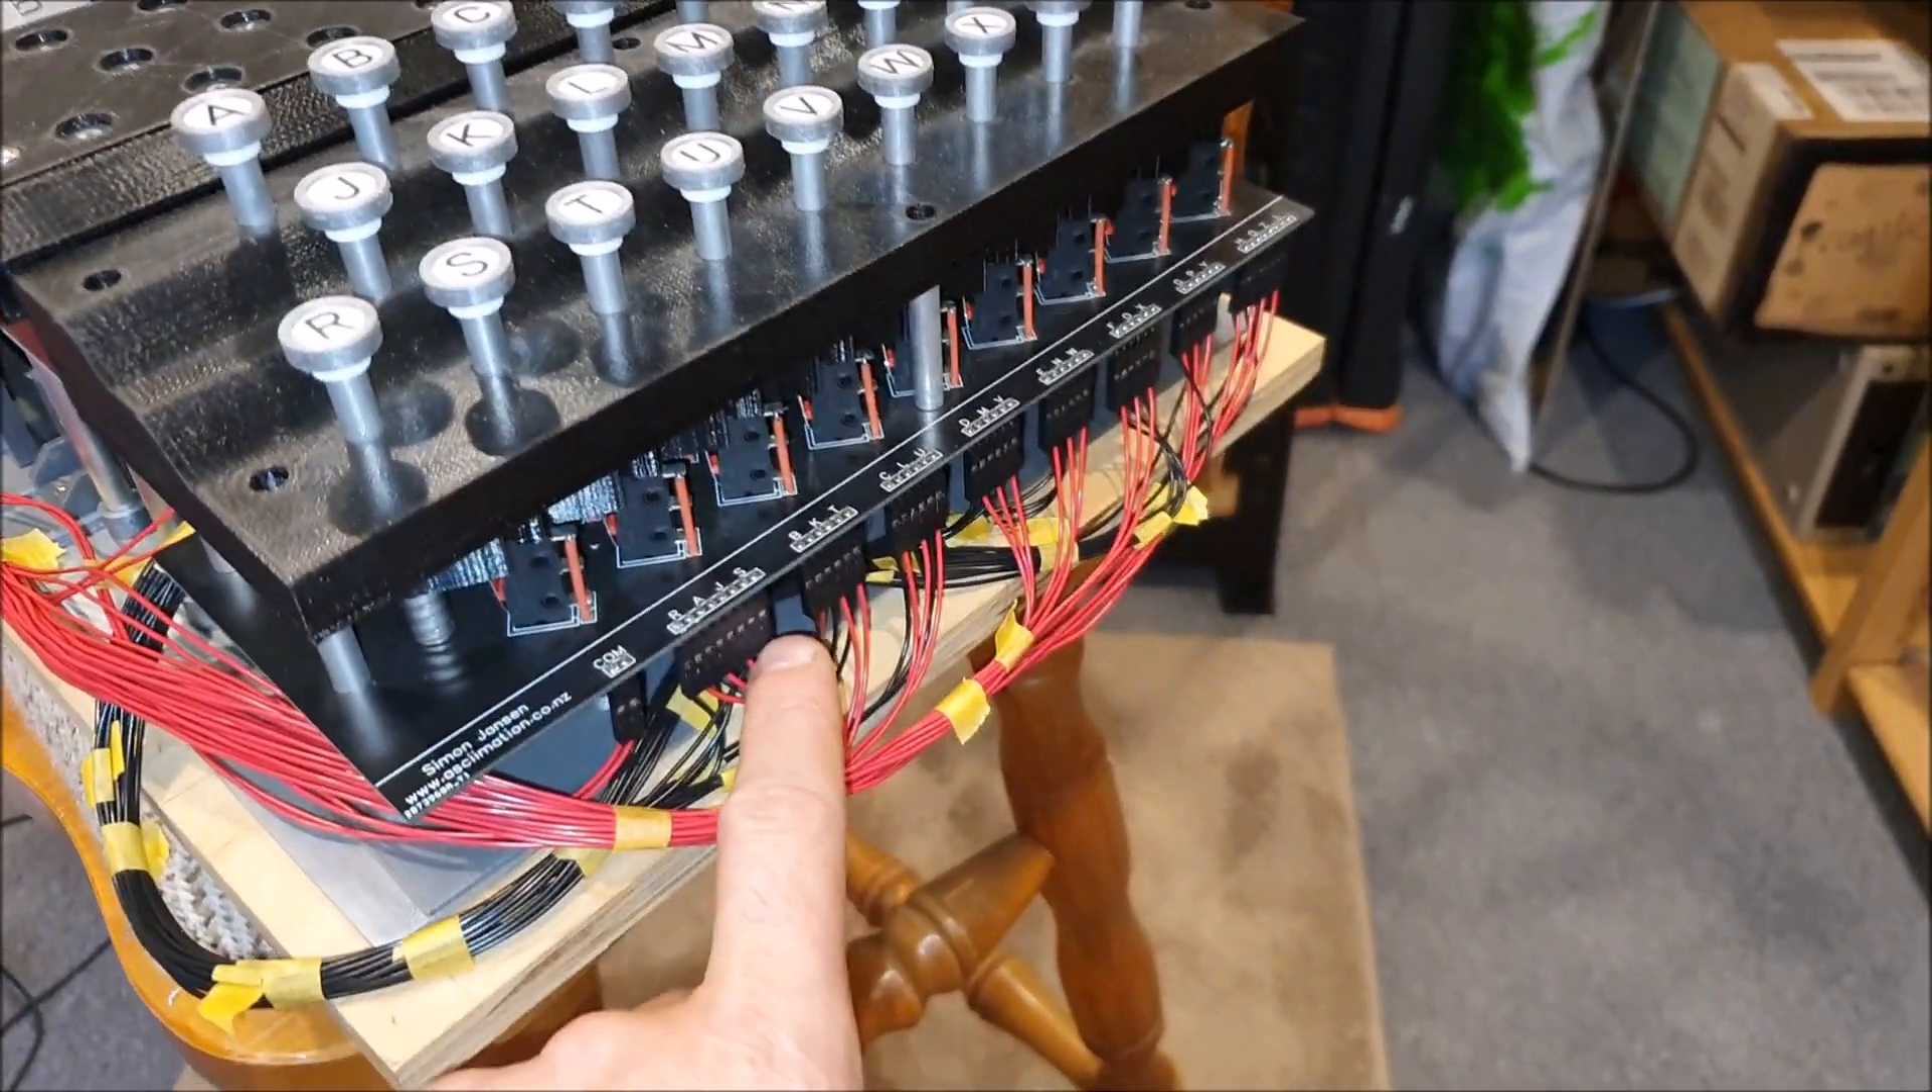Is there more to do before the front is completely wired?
No.